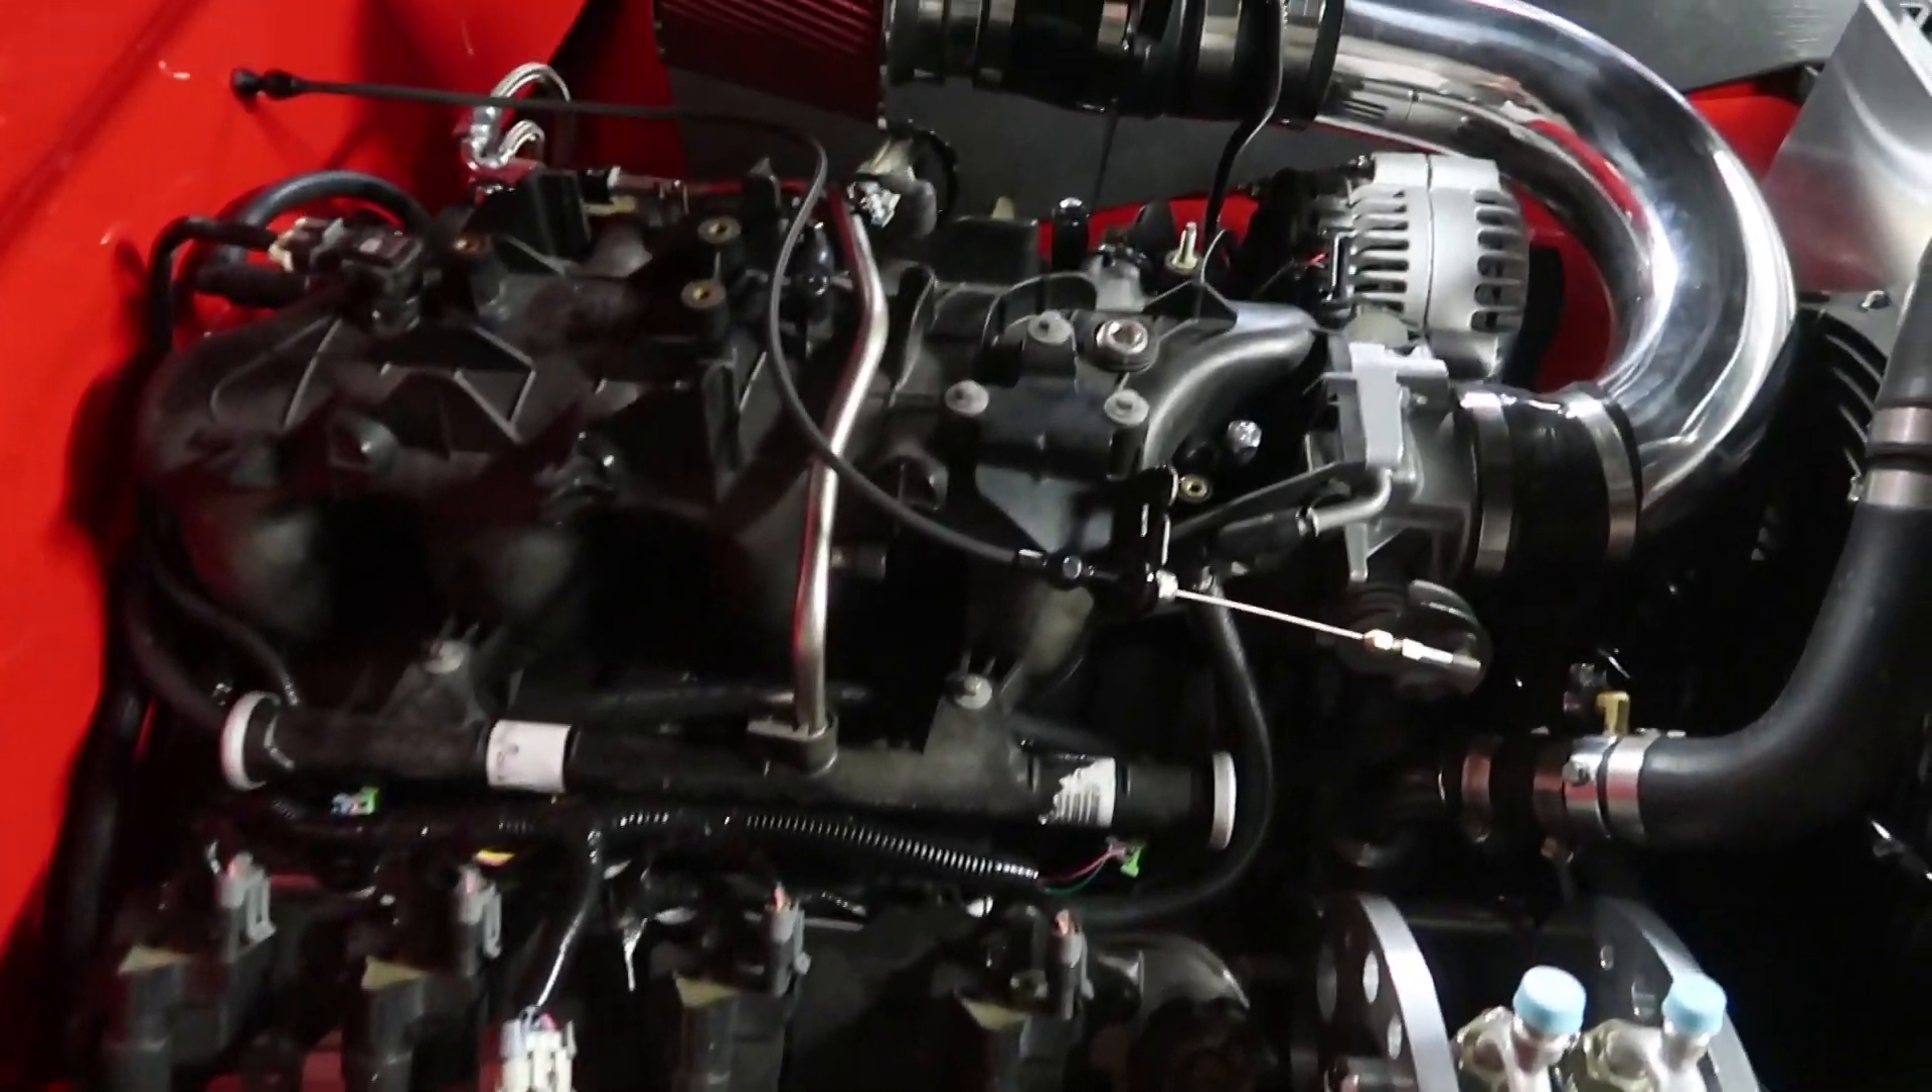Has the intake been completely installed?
Yes.